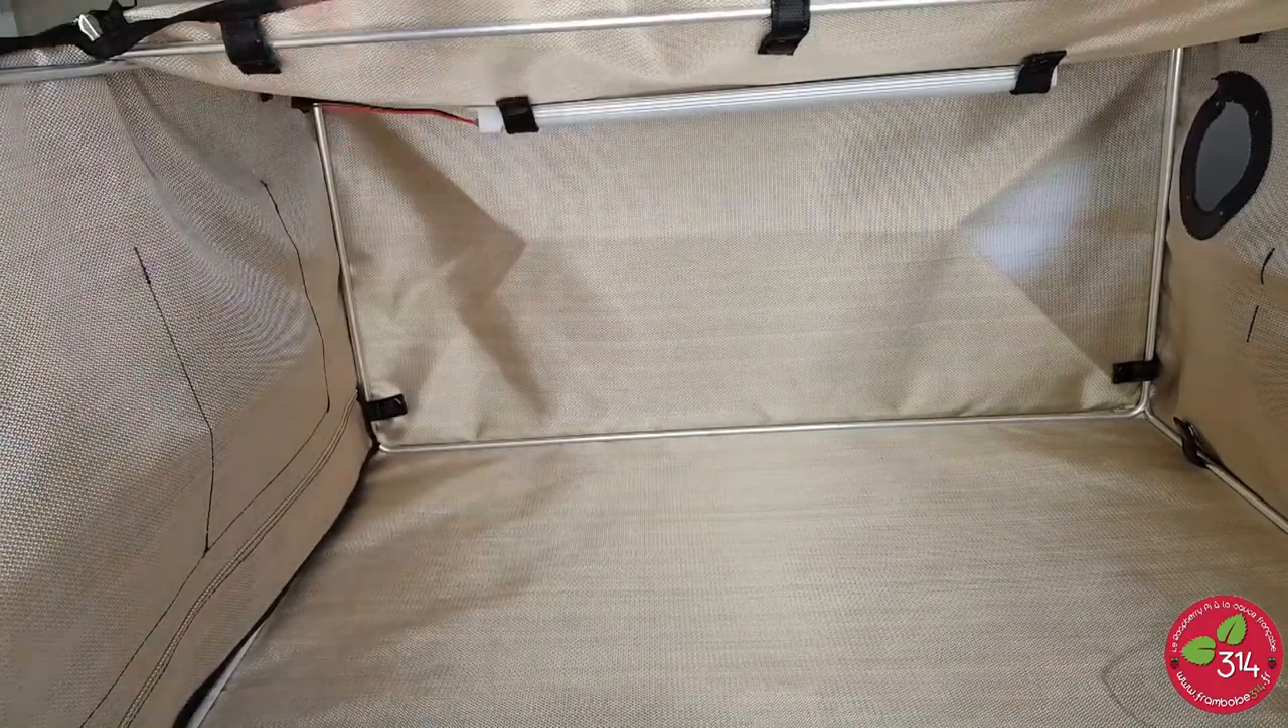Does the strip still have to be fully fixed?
No.